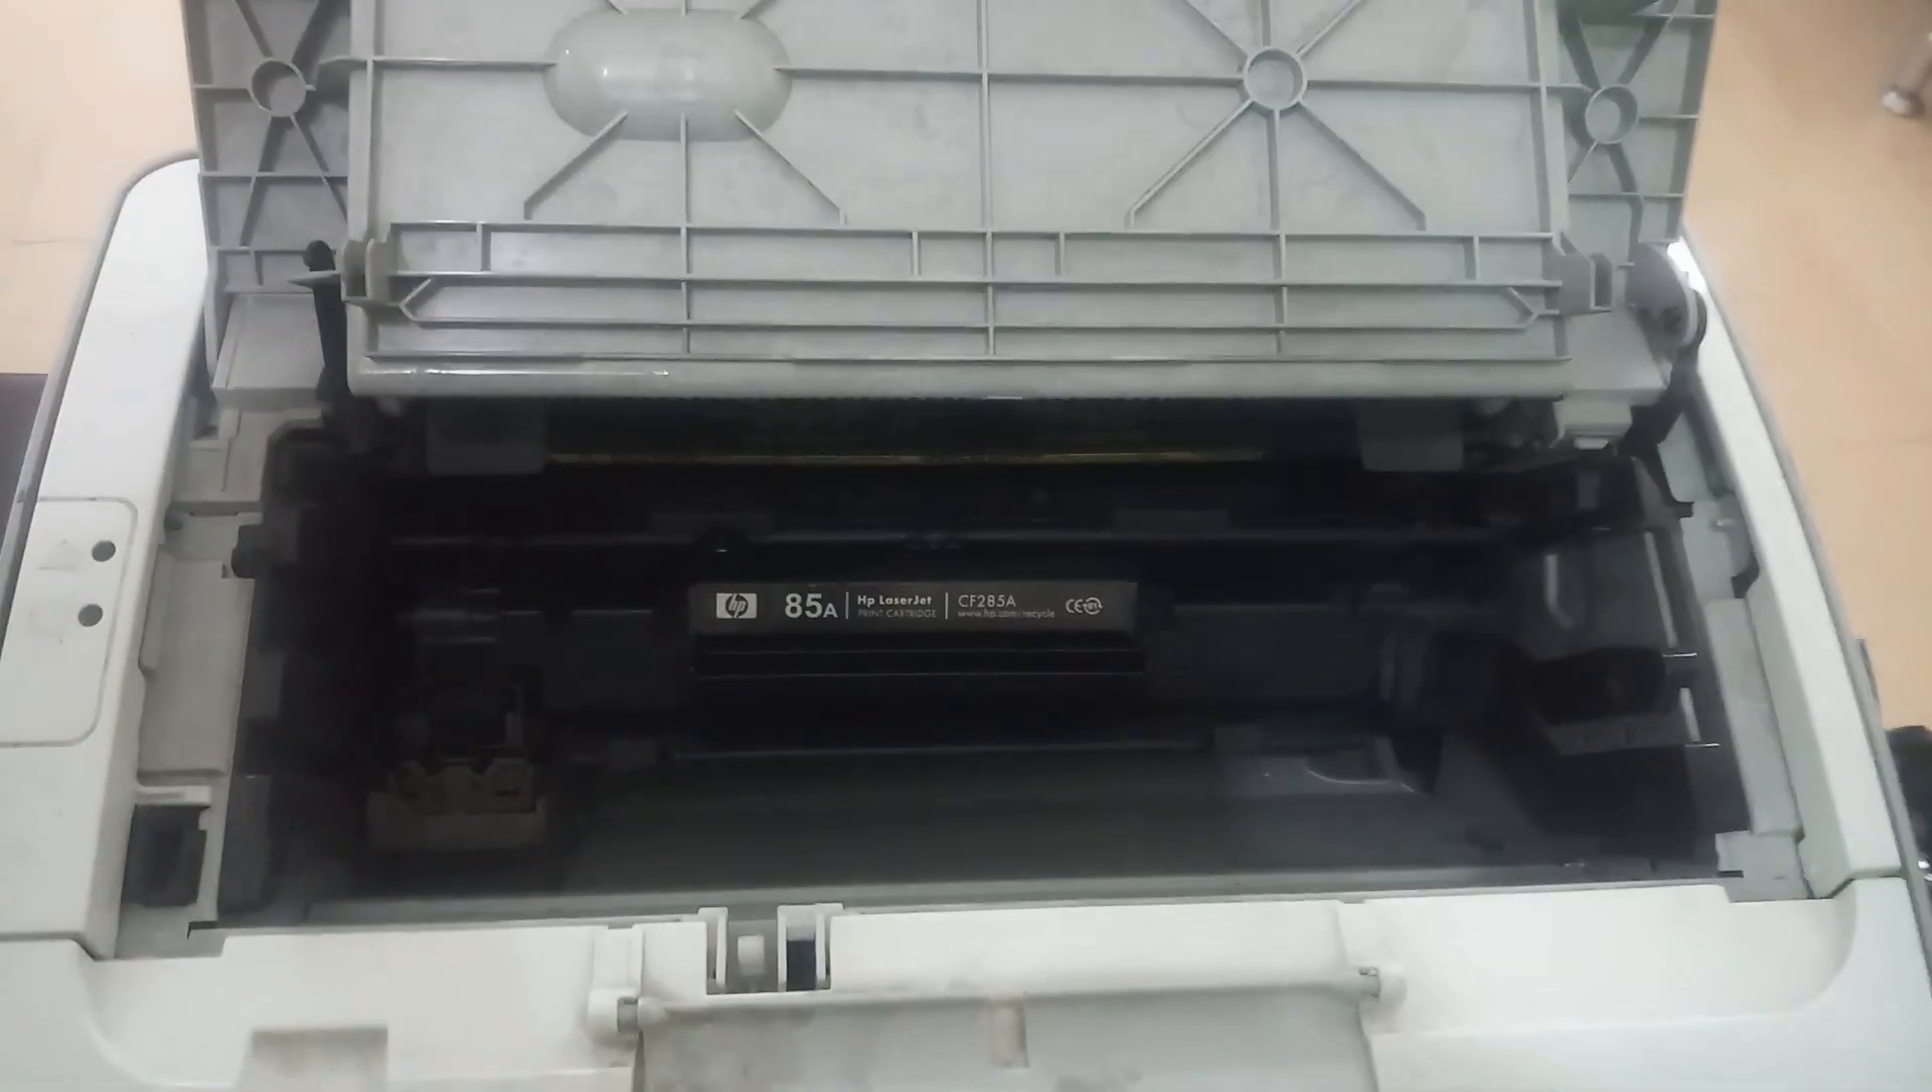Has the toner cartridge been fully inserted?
Yes.